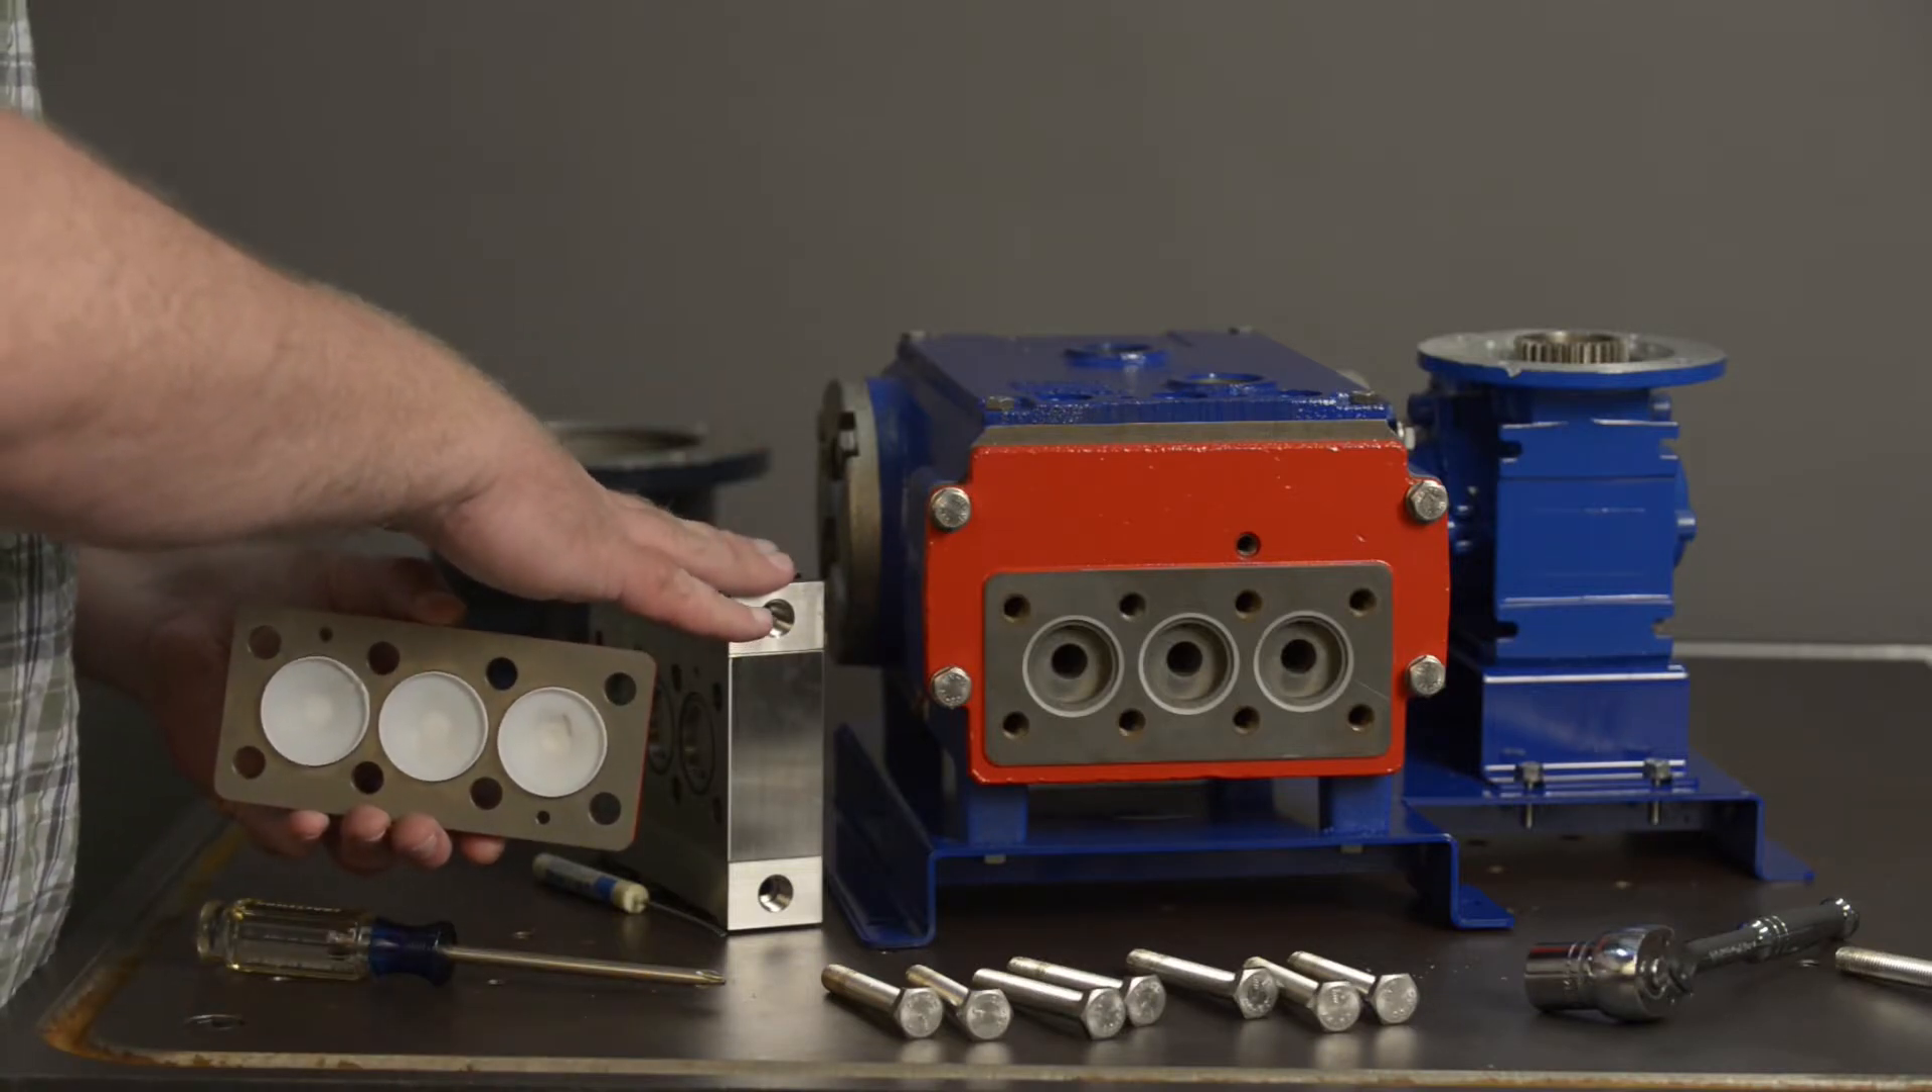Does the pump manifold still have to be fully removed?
No.